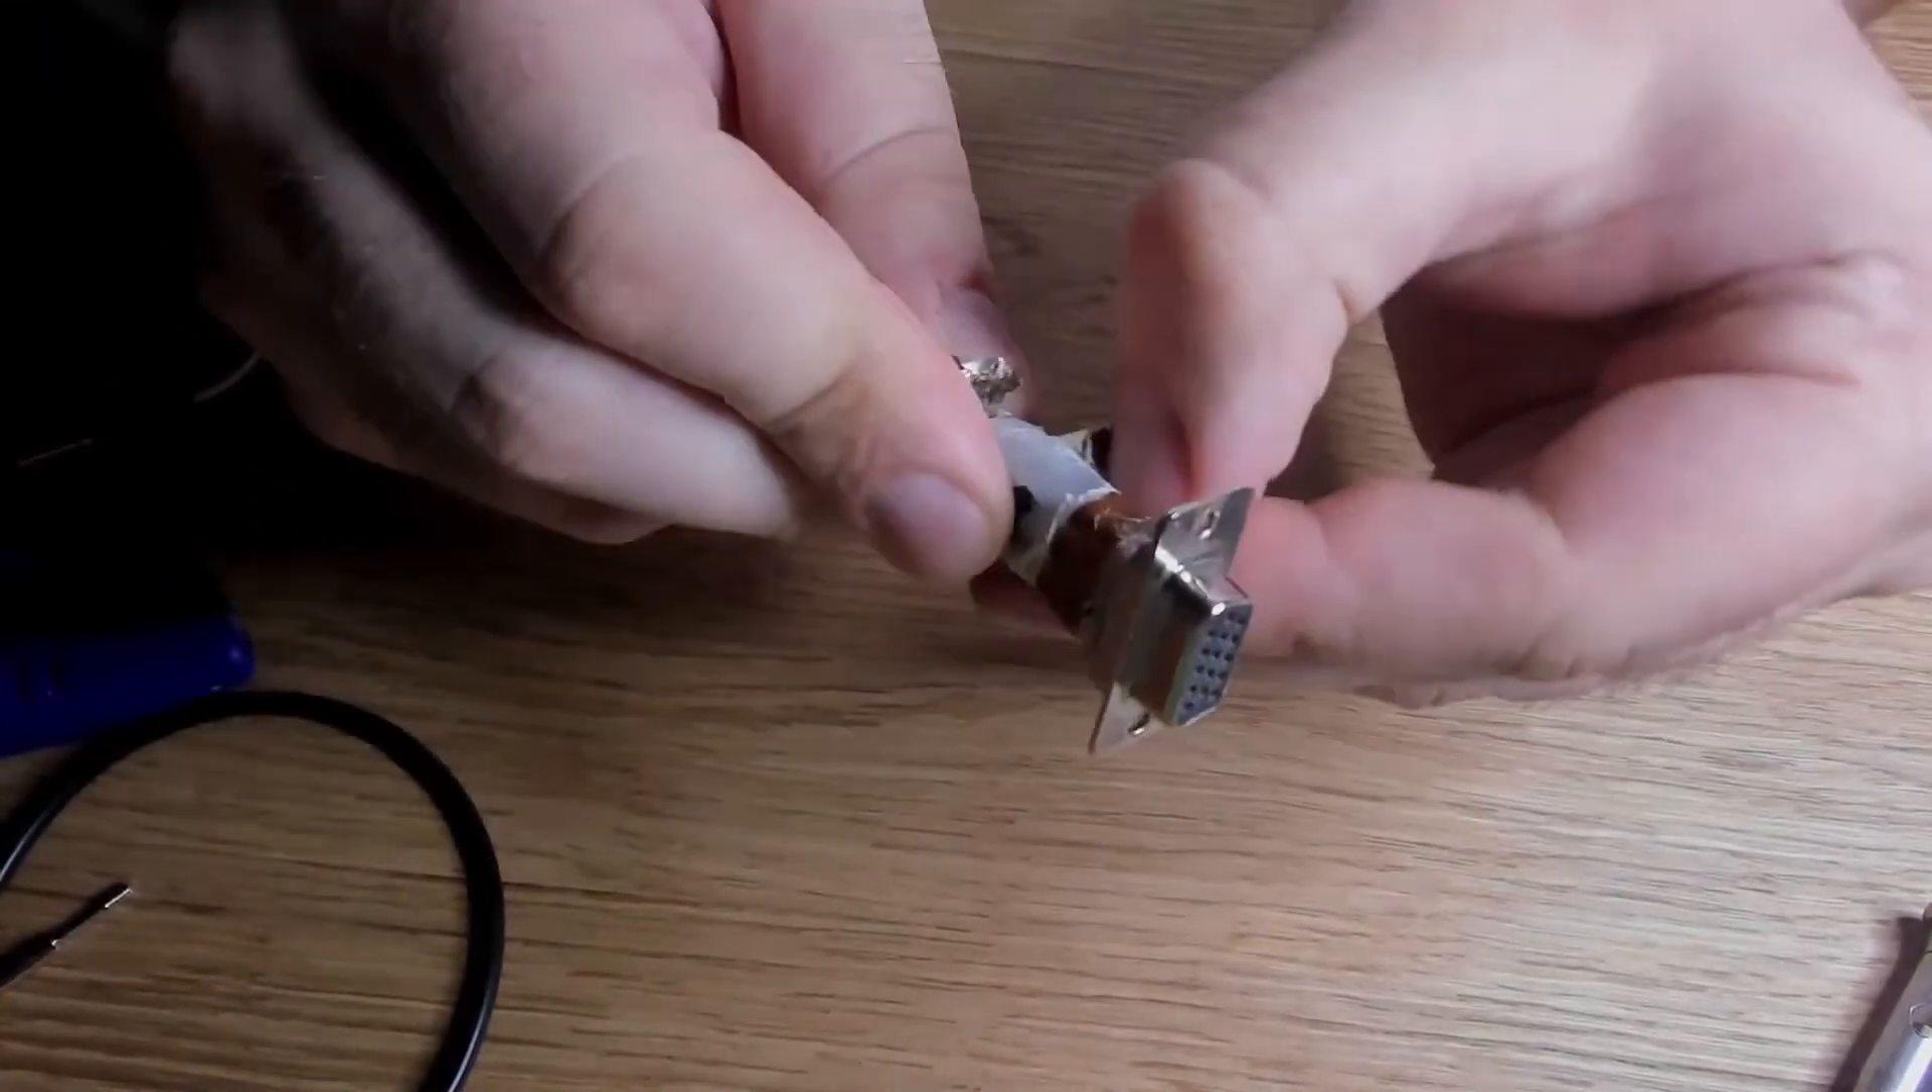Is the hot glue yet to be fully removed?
Yes.